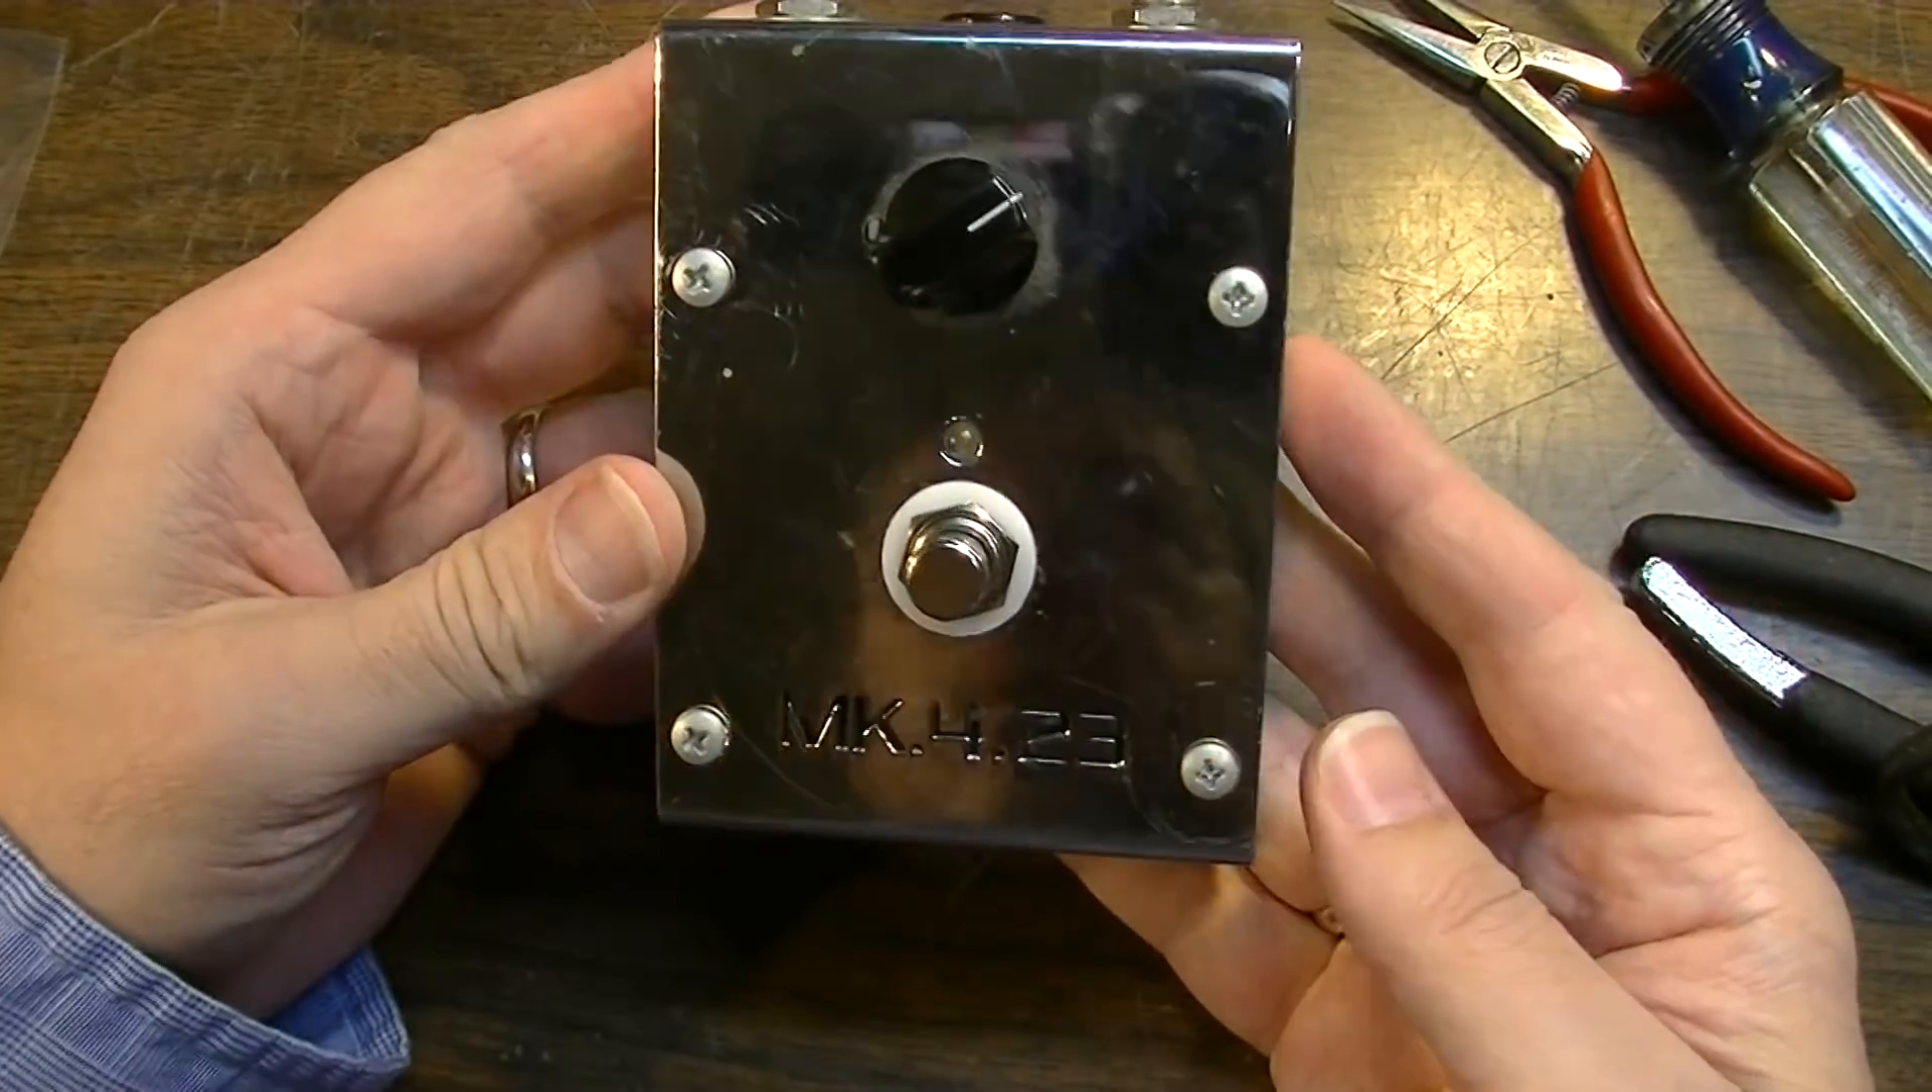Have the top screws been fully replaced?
Yes.